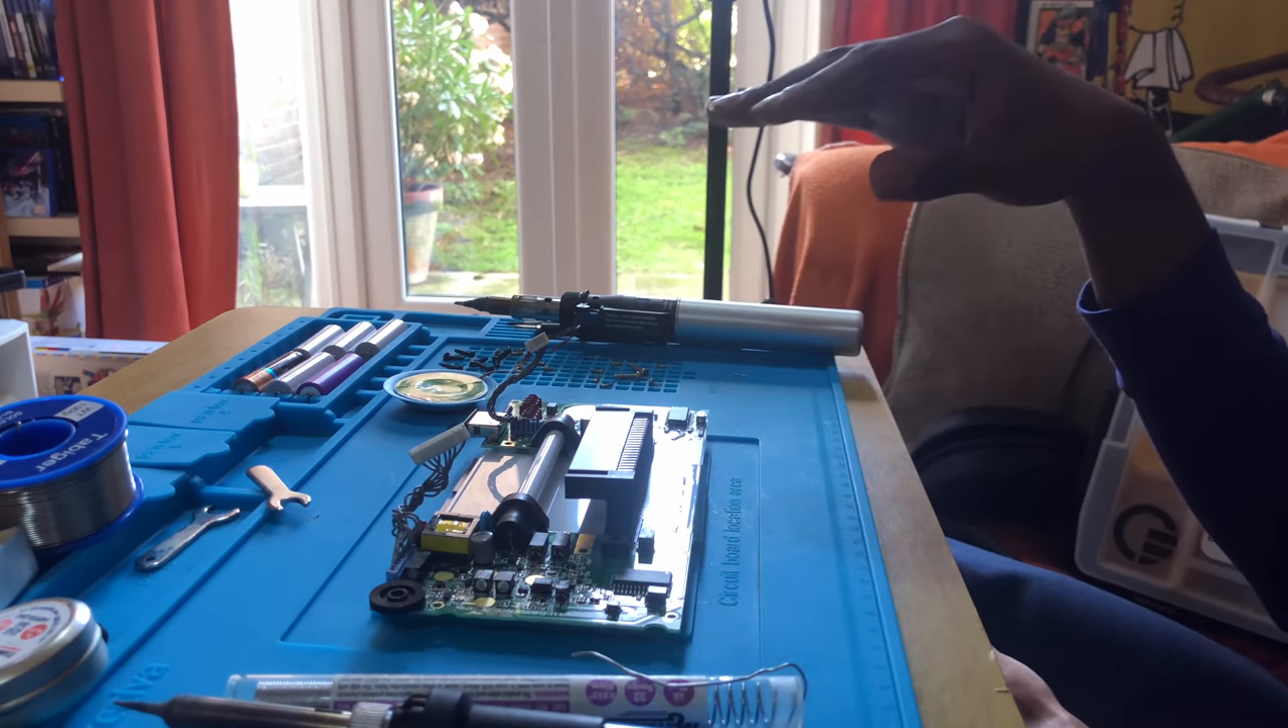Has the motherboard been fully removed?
Yes.